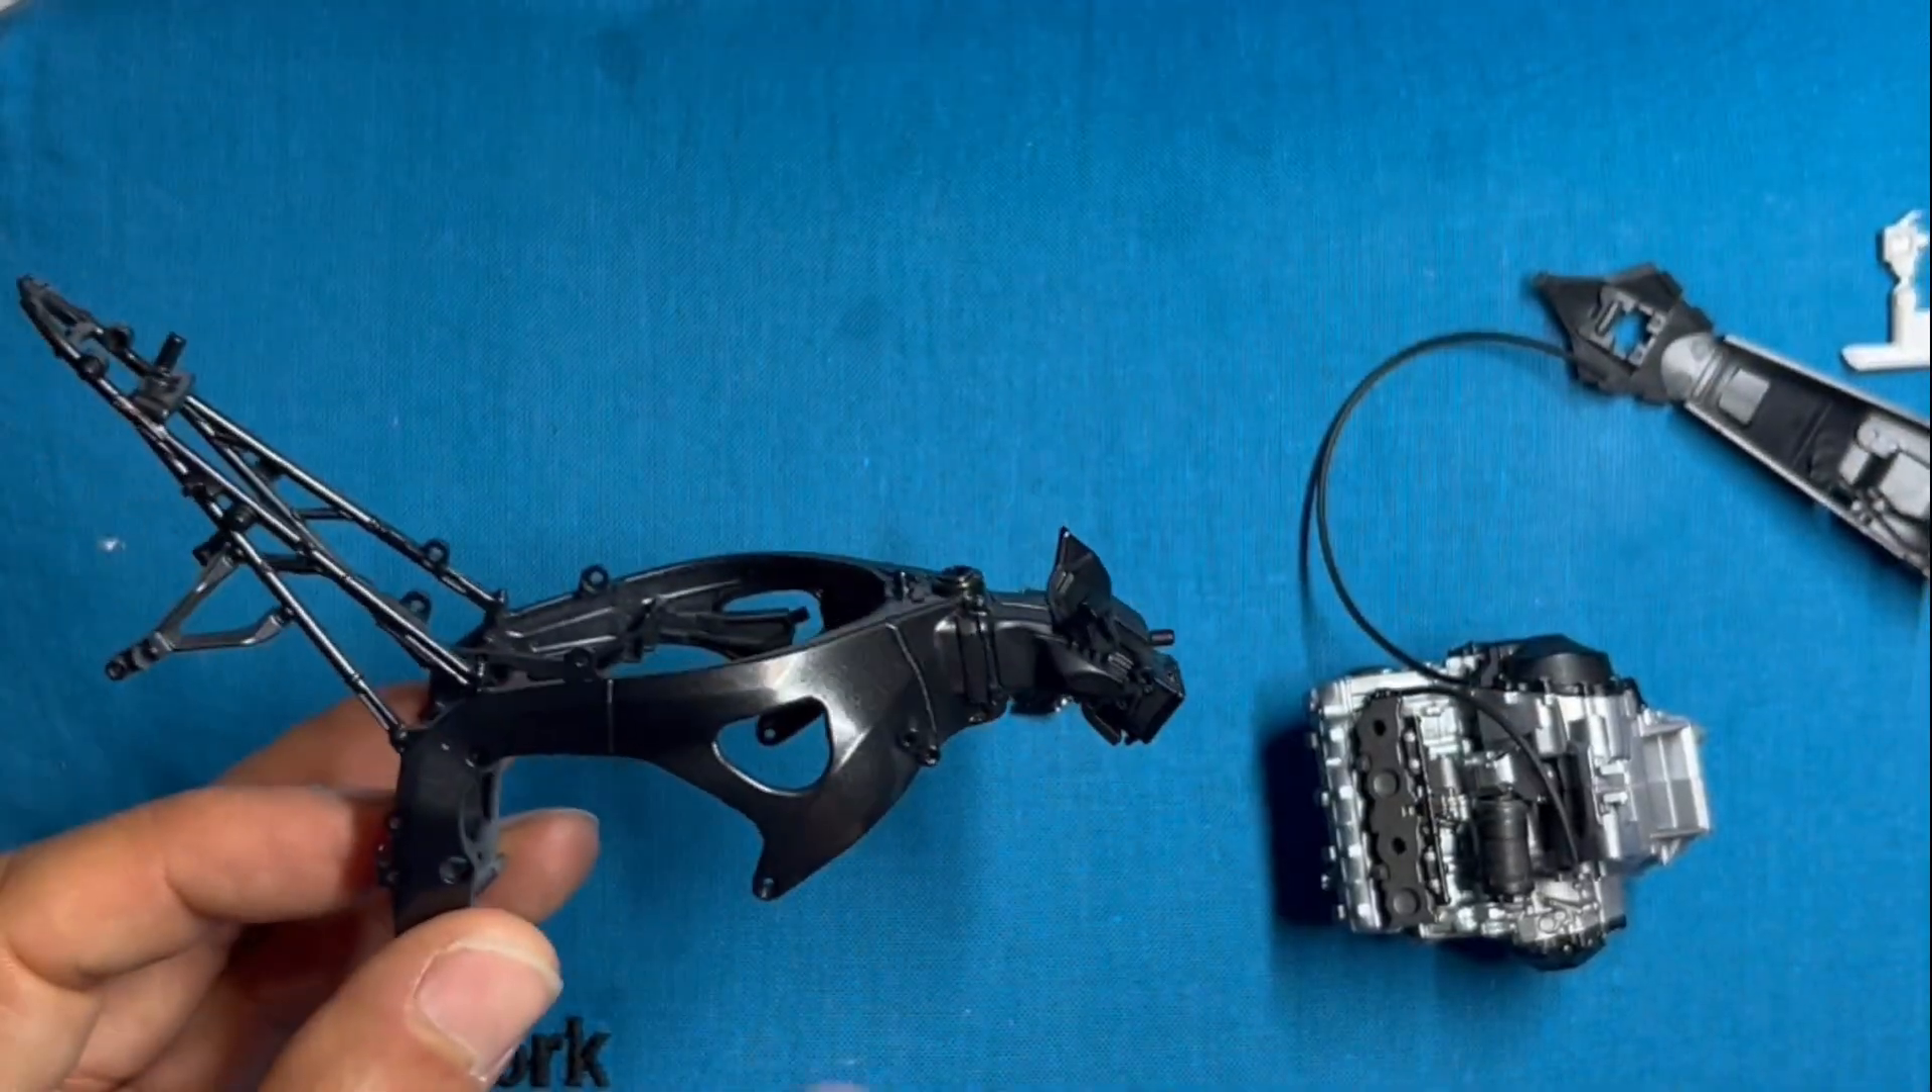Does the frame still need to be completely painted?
No.